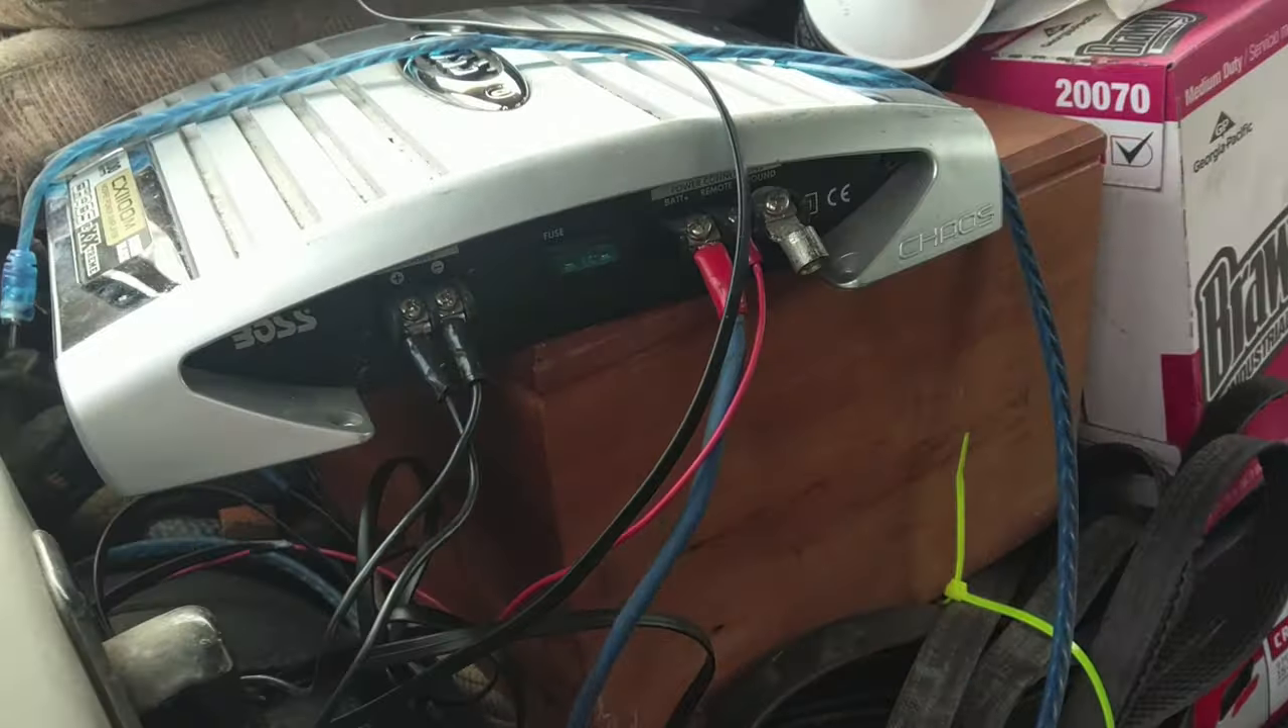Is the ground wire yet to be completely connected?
Yes.